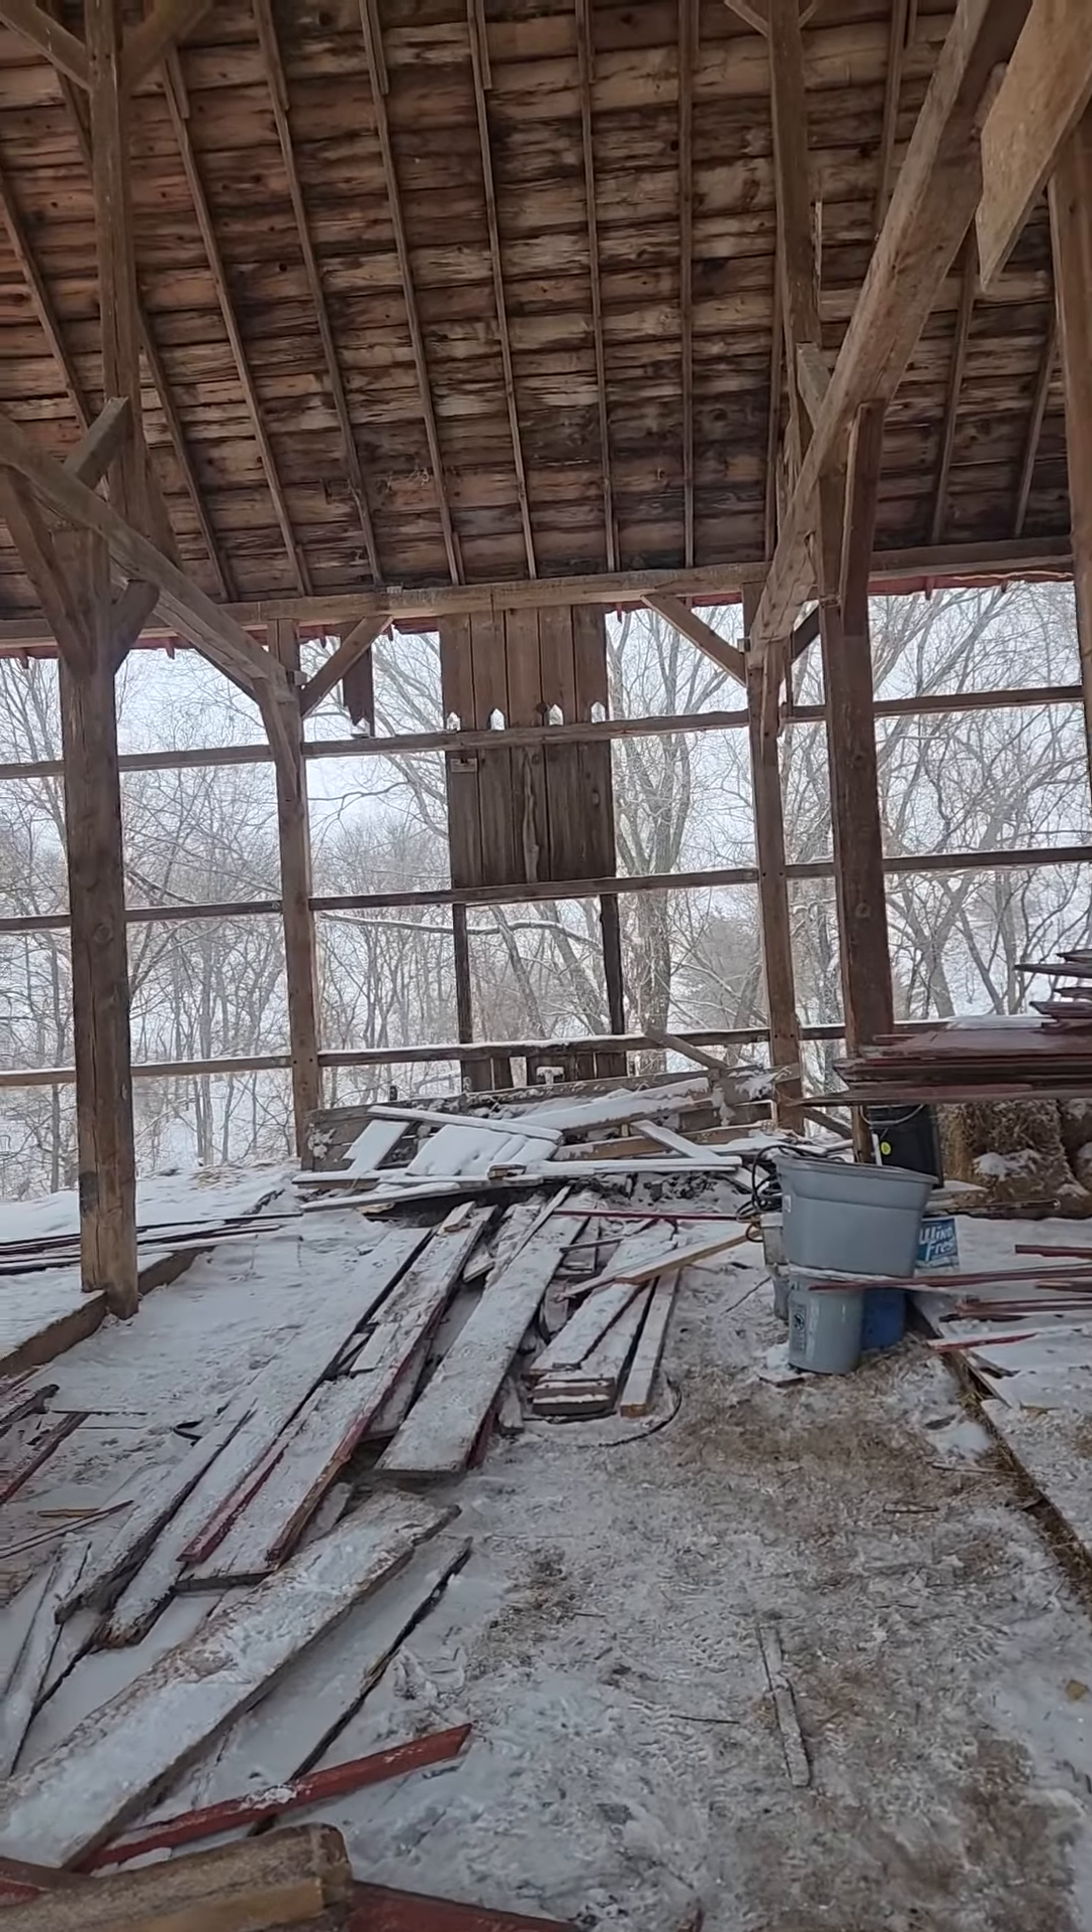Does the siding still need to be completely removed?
Yes.